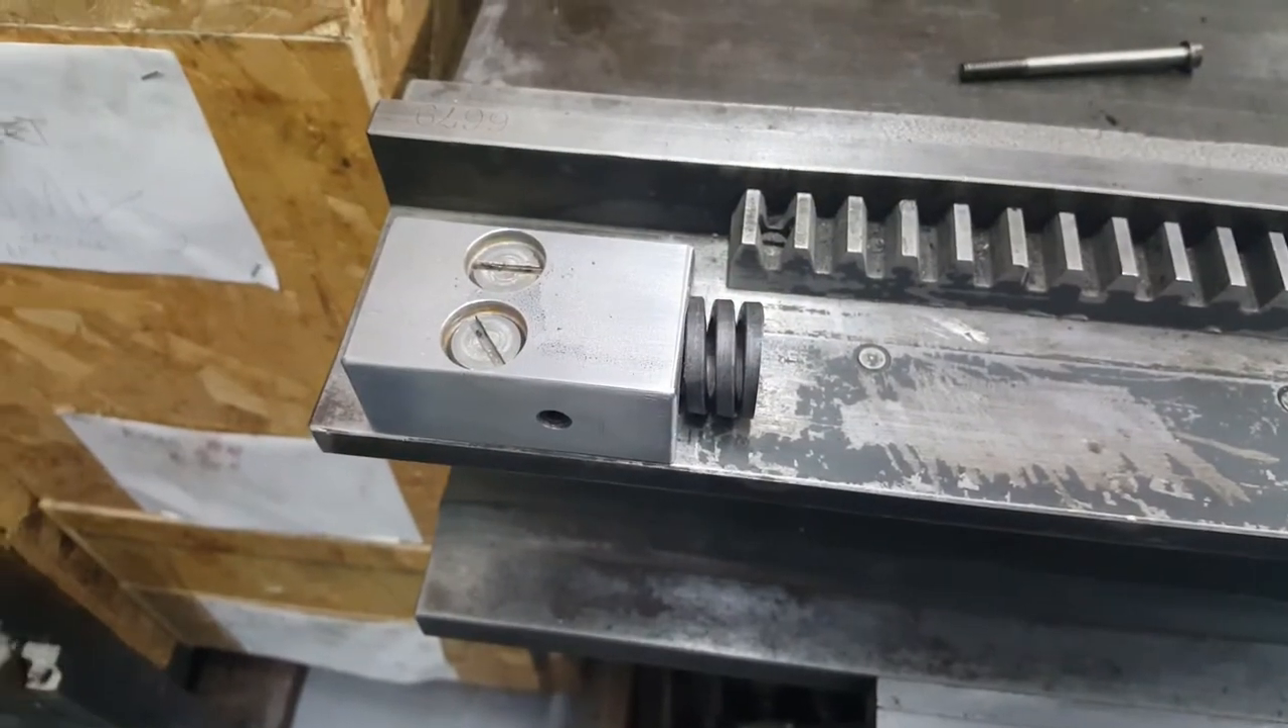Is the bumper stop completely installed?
Yes.